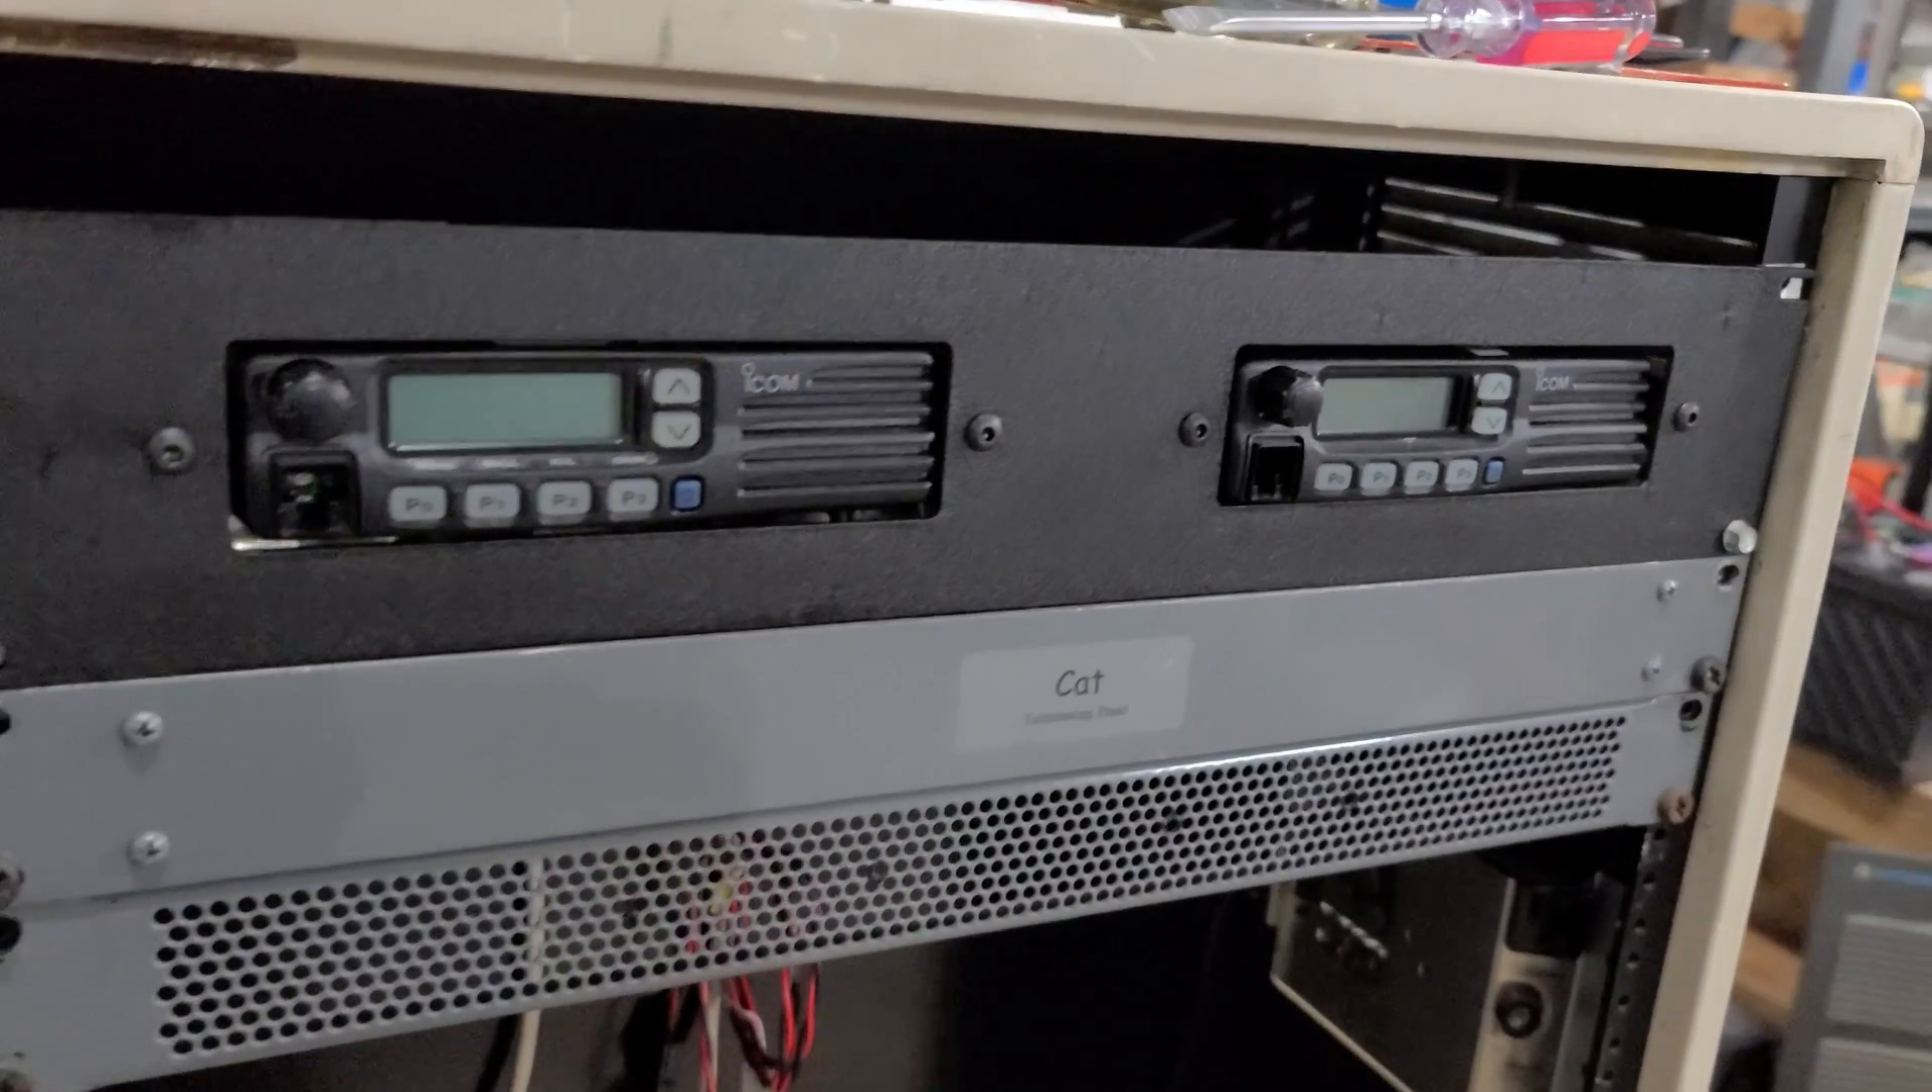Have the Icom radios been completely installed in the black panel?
Yes.